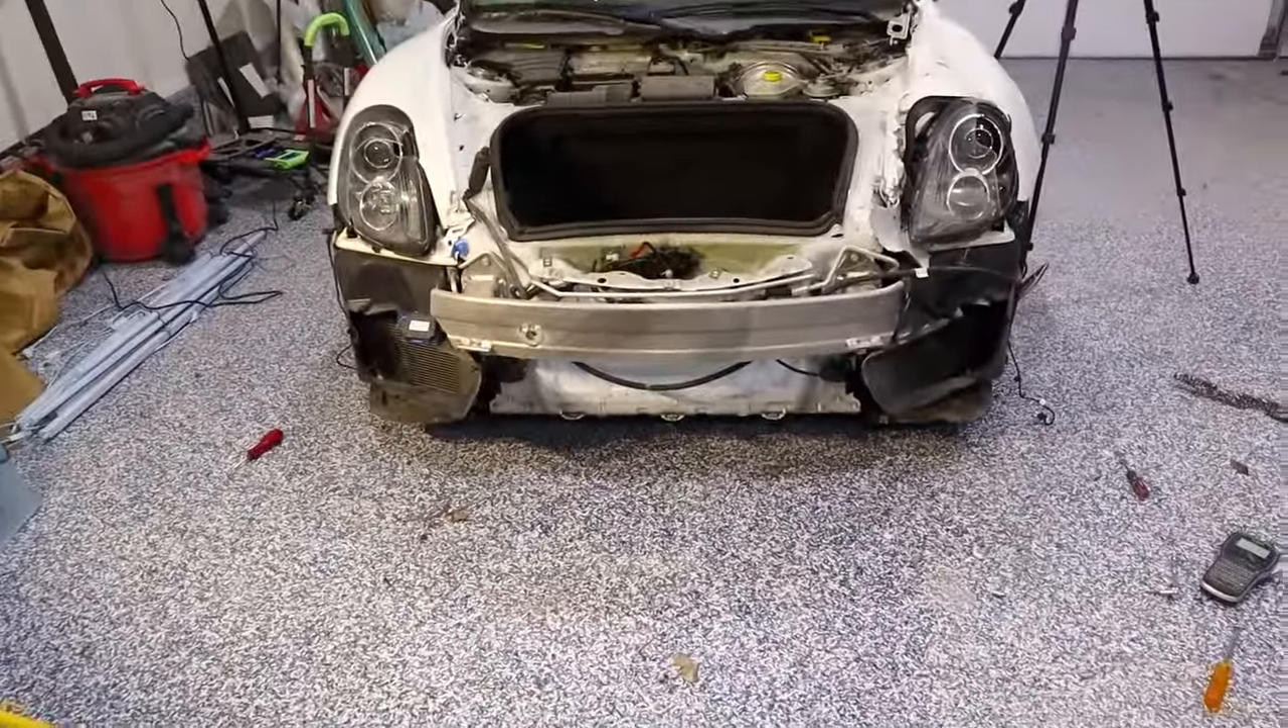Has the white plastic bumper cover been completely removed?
Yes.